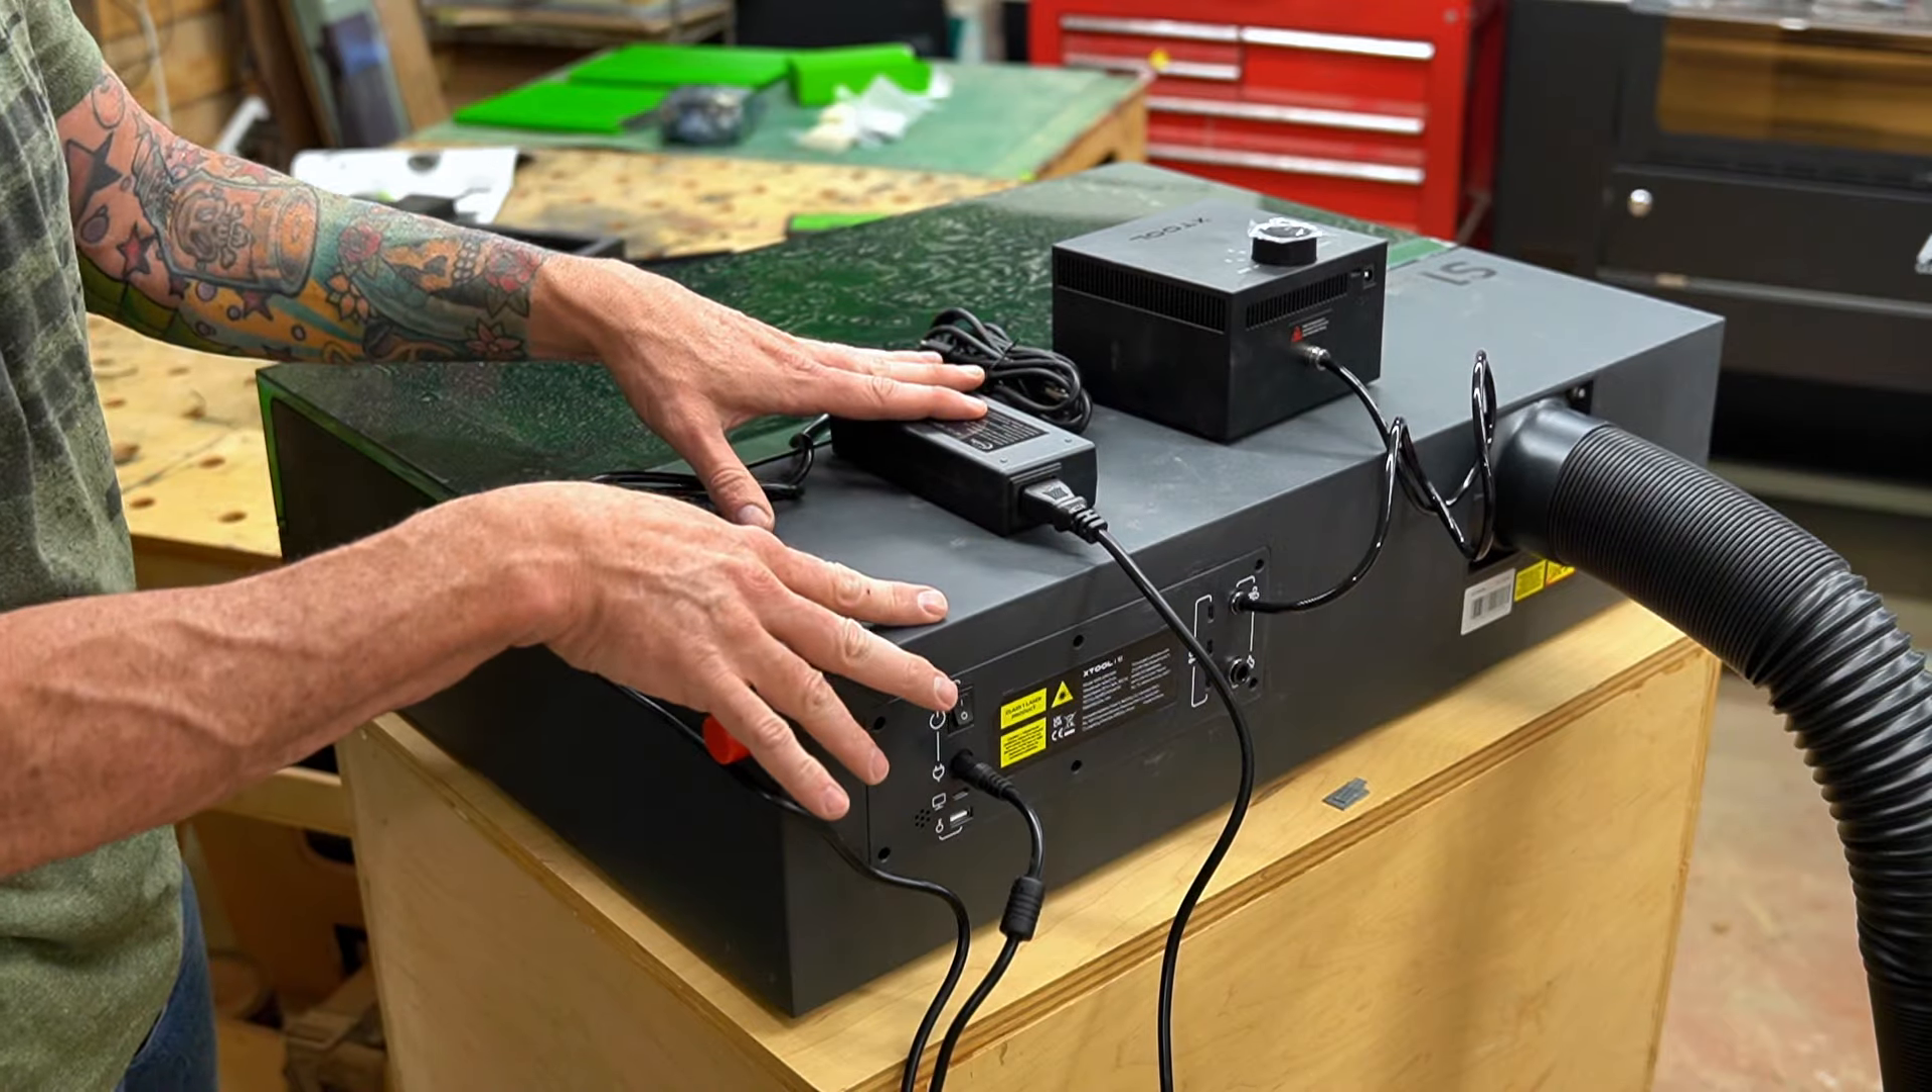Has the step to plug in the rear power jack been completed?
Yes.